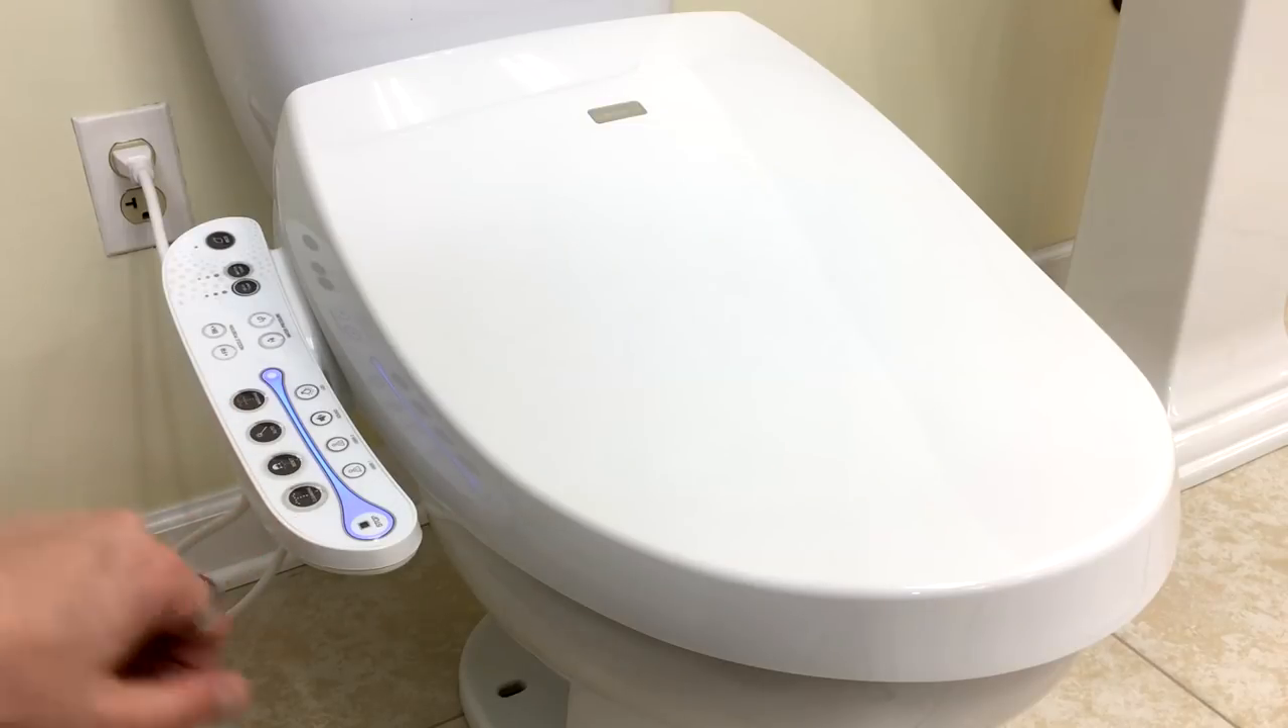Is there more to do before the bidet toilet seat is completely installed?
No.